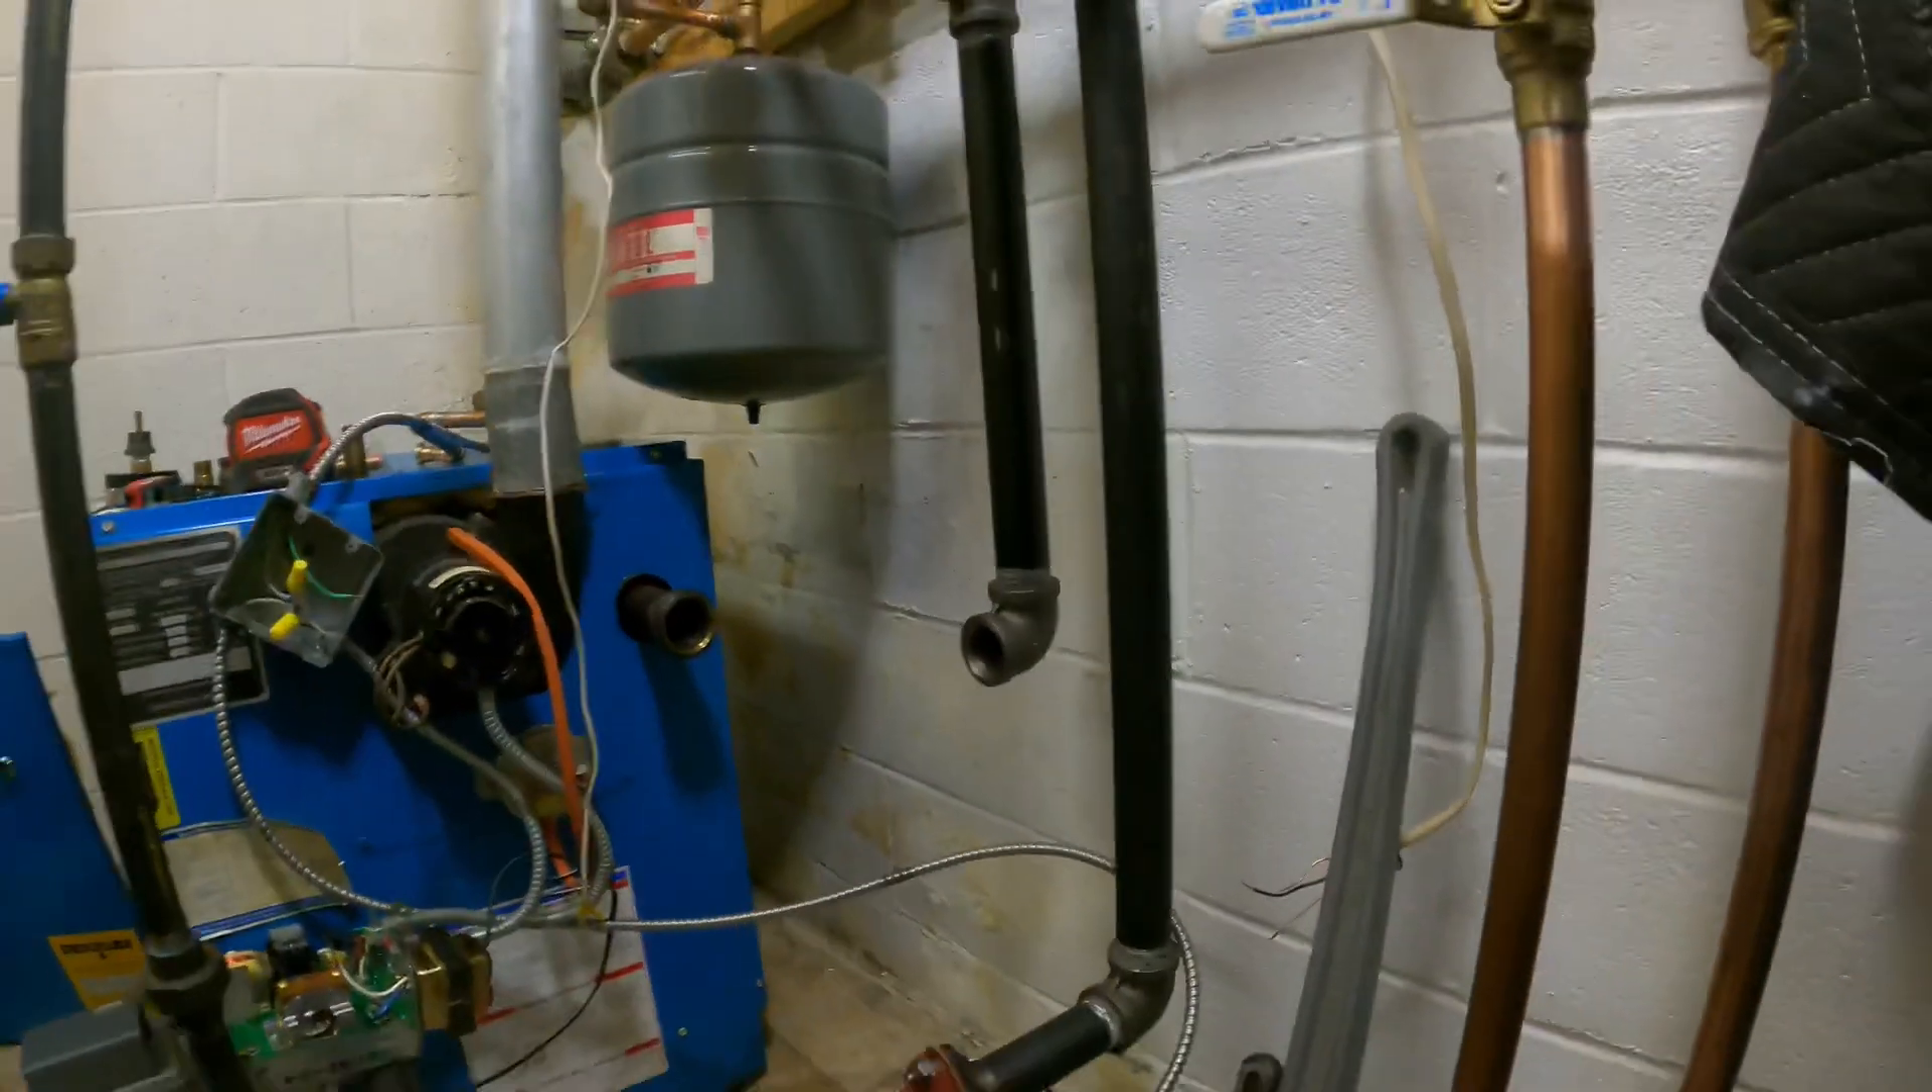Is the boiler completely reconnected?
No.